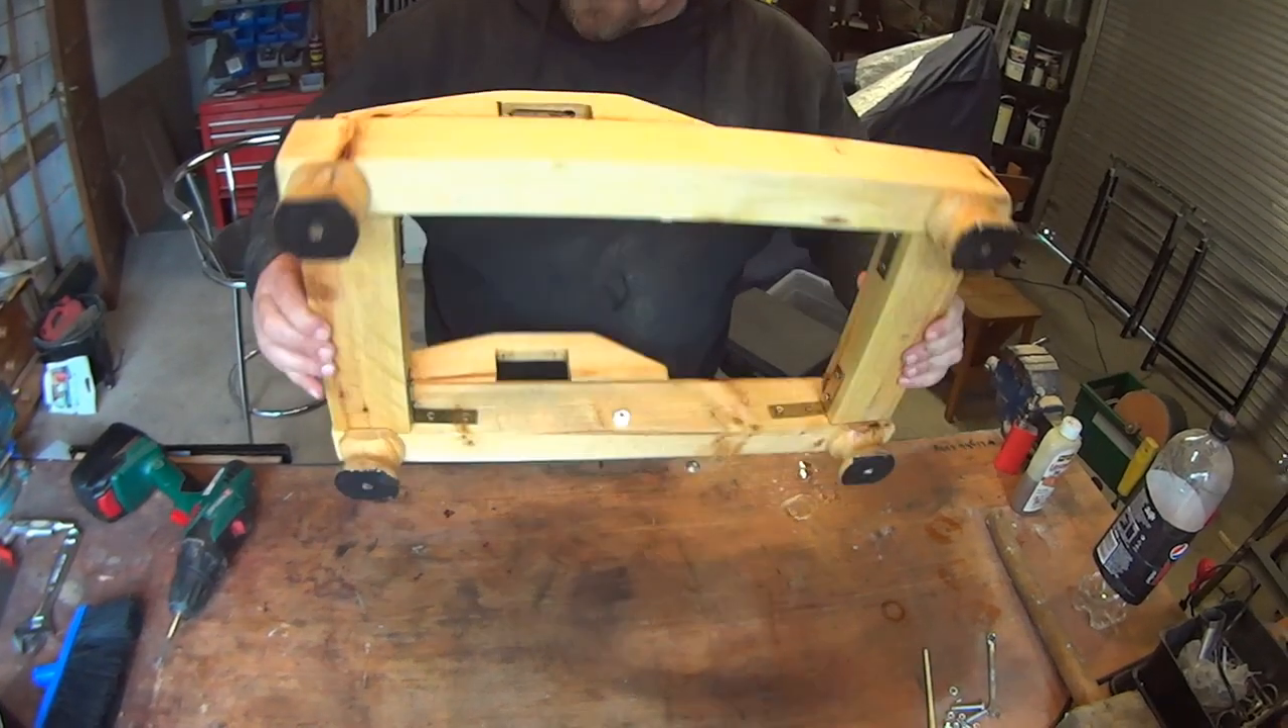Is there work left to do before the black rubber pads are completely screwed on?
No.